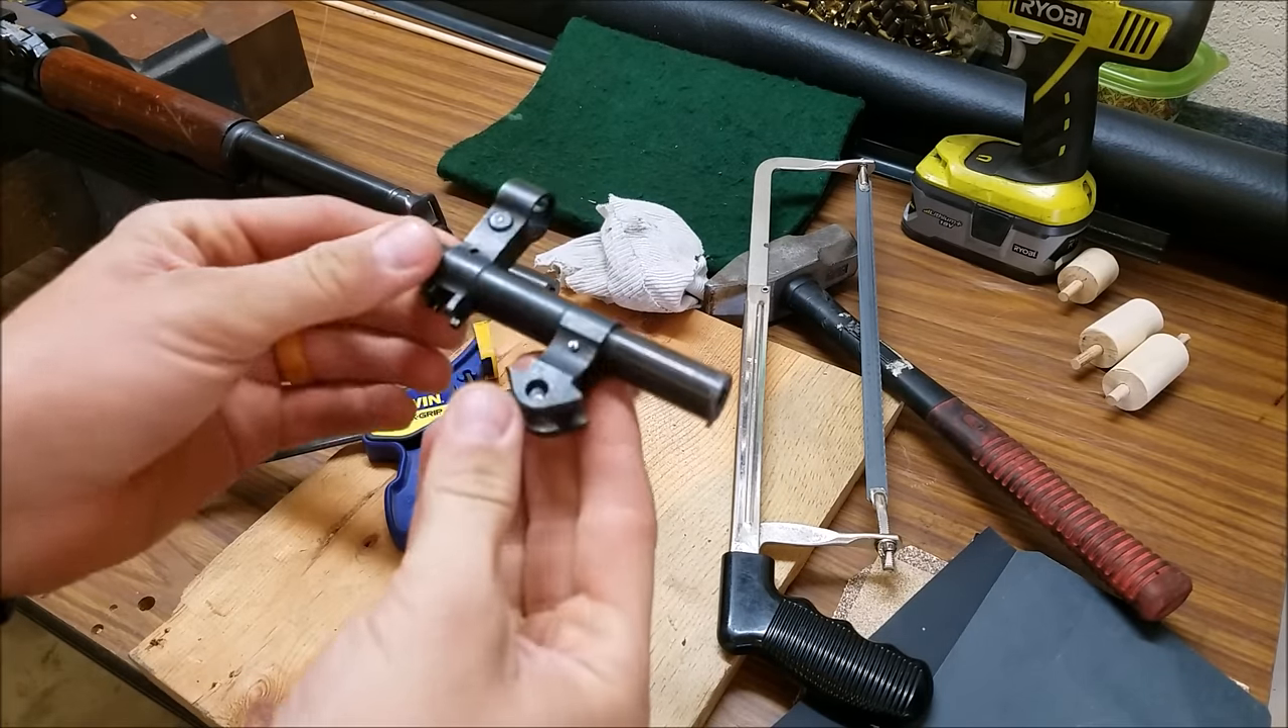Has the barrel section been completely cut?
Yes.